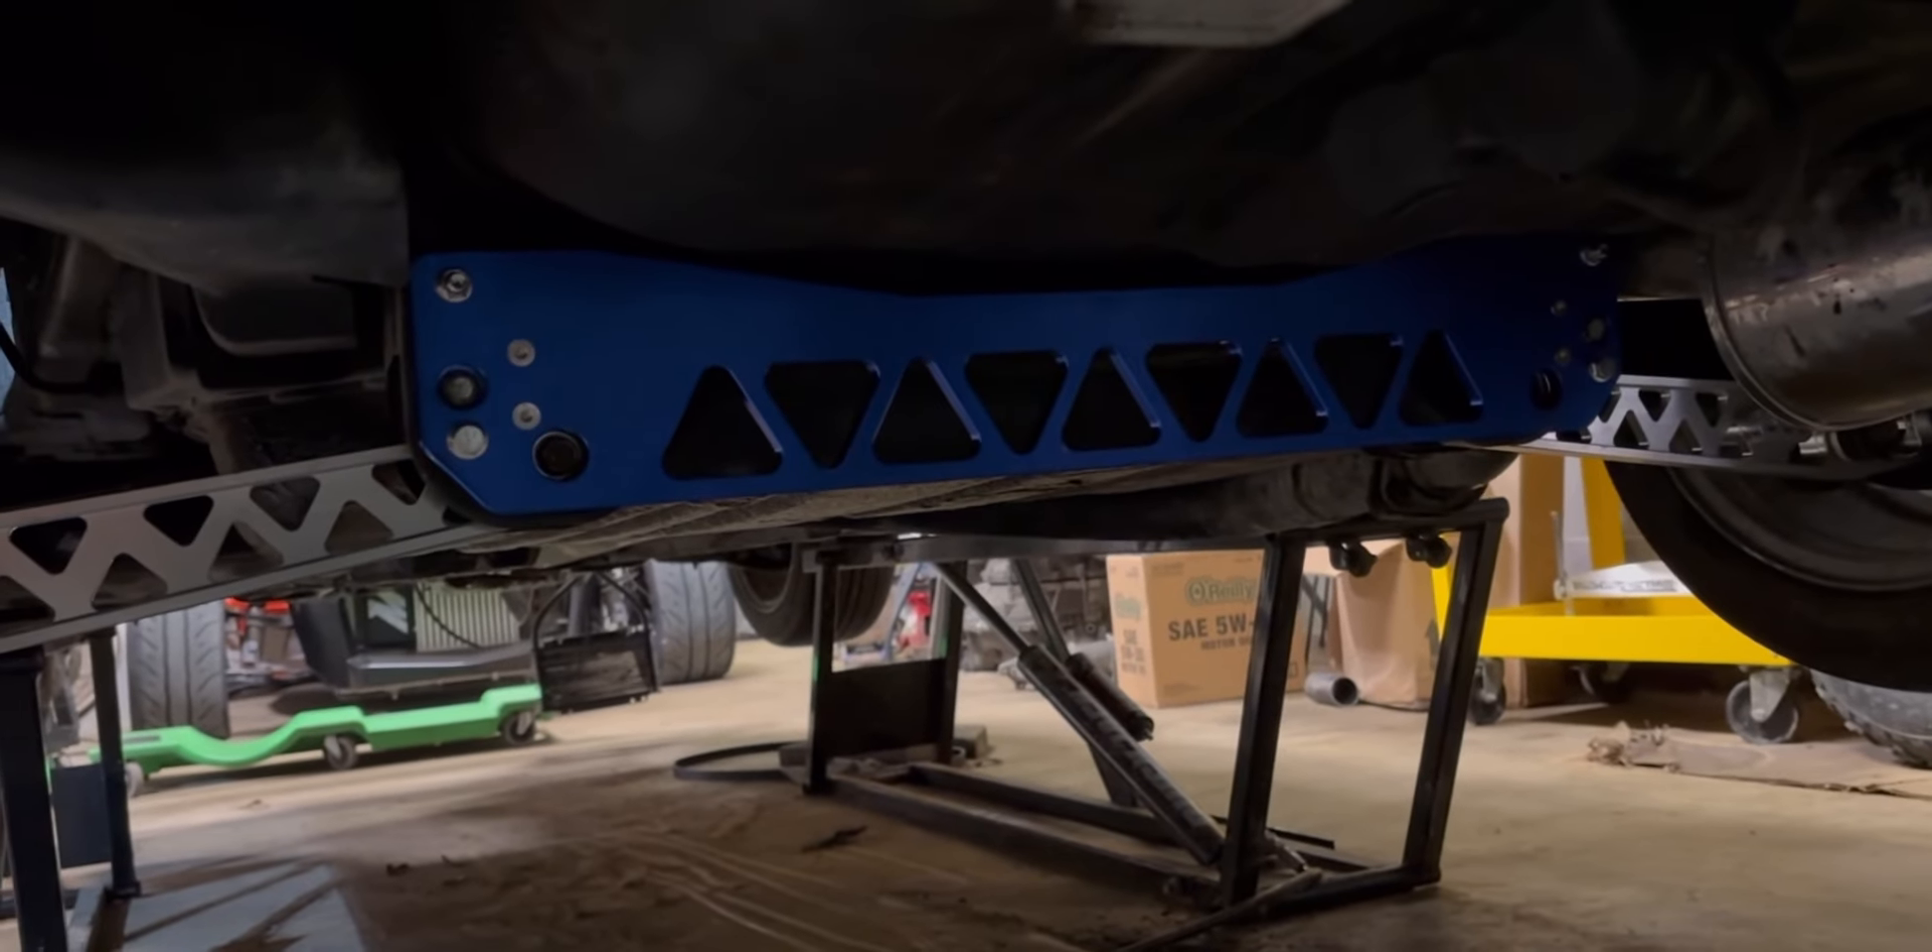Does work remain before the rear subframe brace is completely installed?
No.